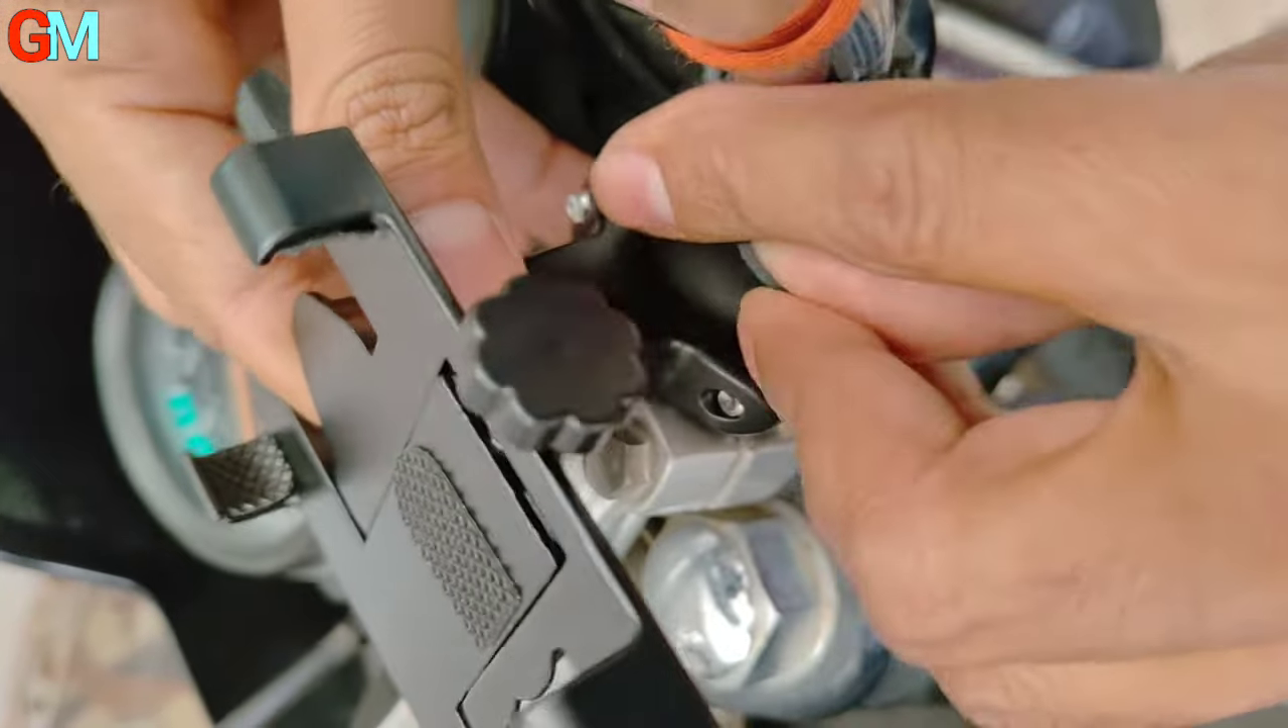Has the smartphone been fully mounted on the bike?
No.